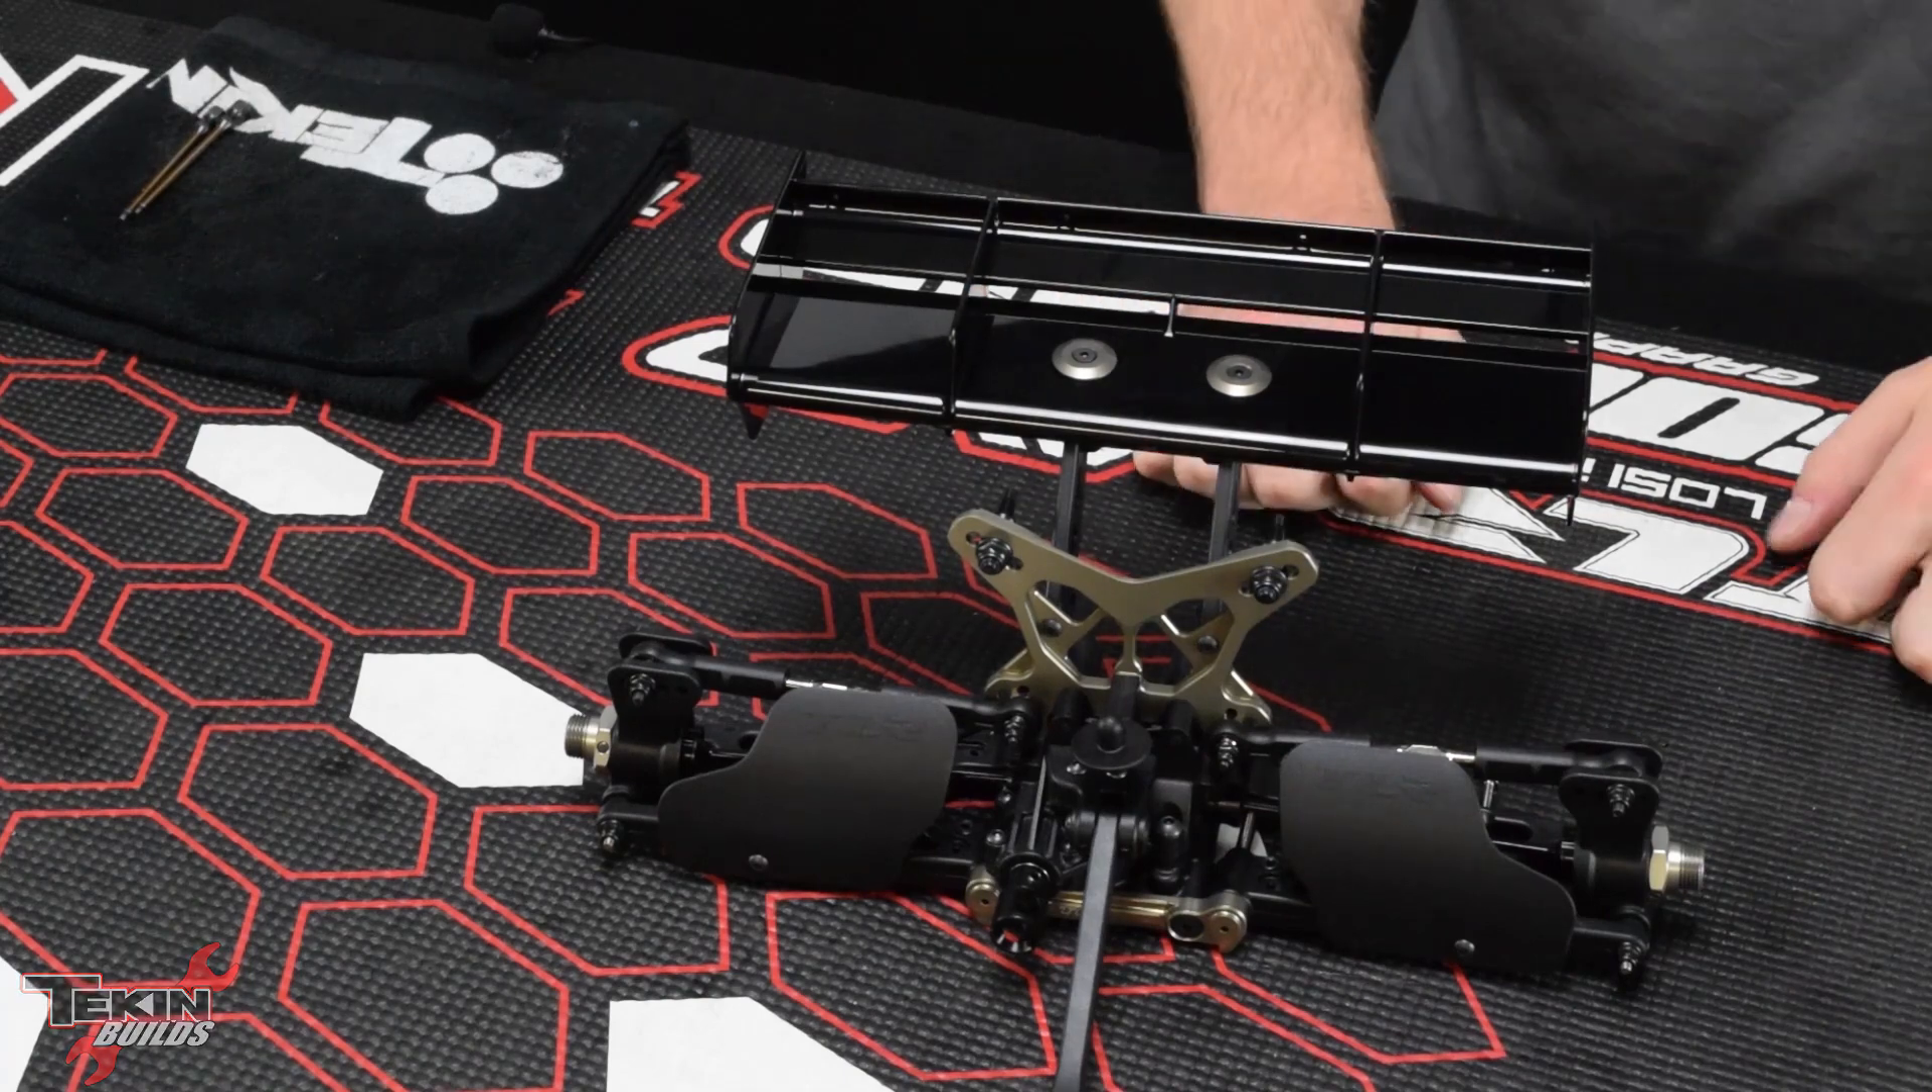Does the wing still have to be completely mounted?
No.